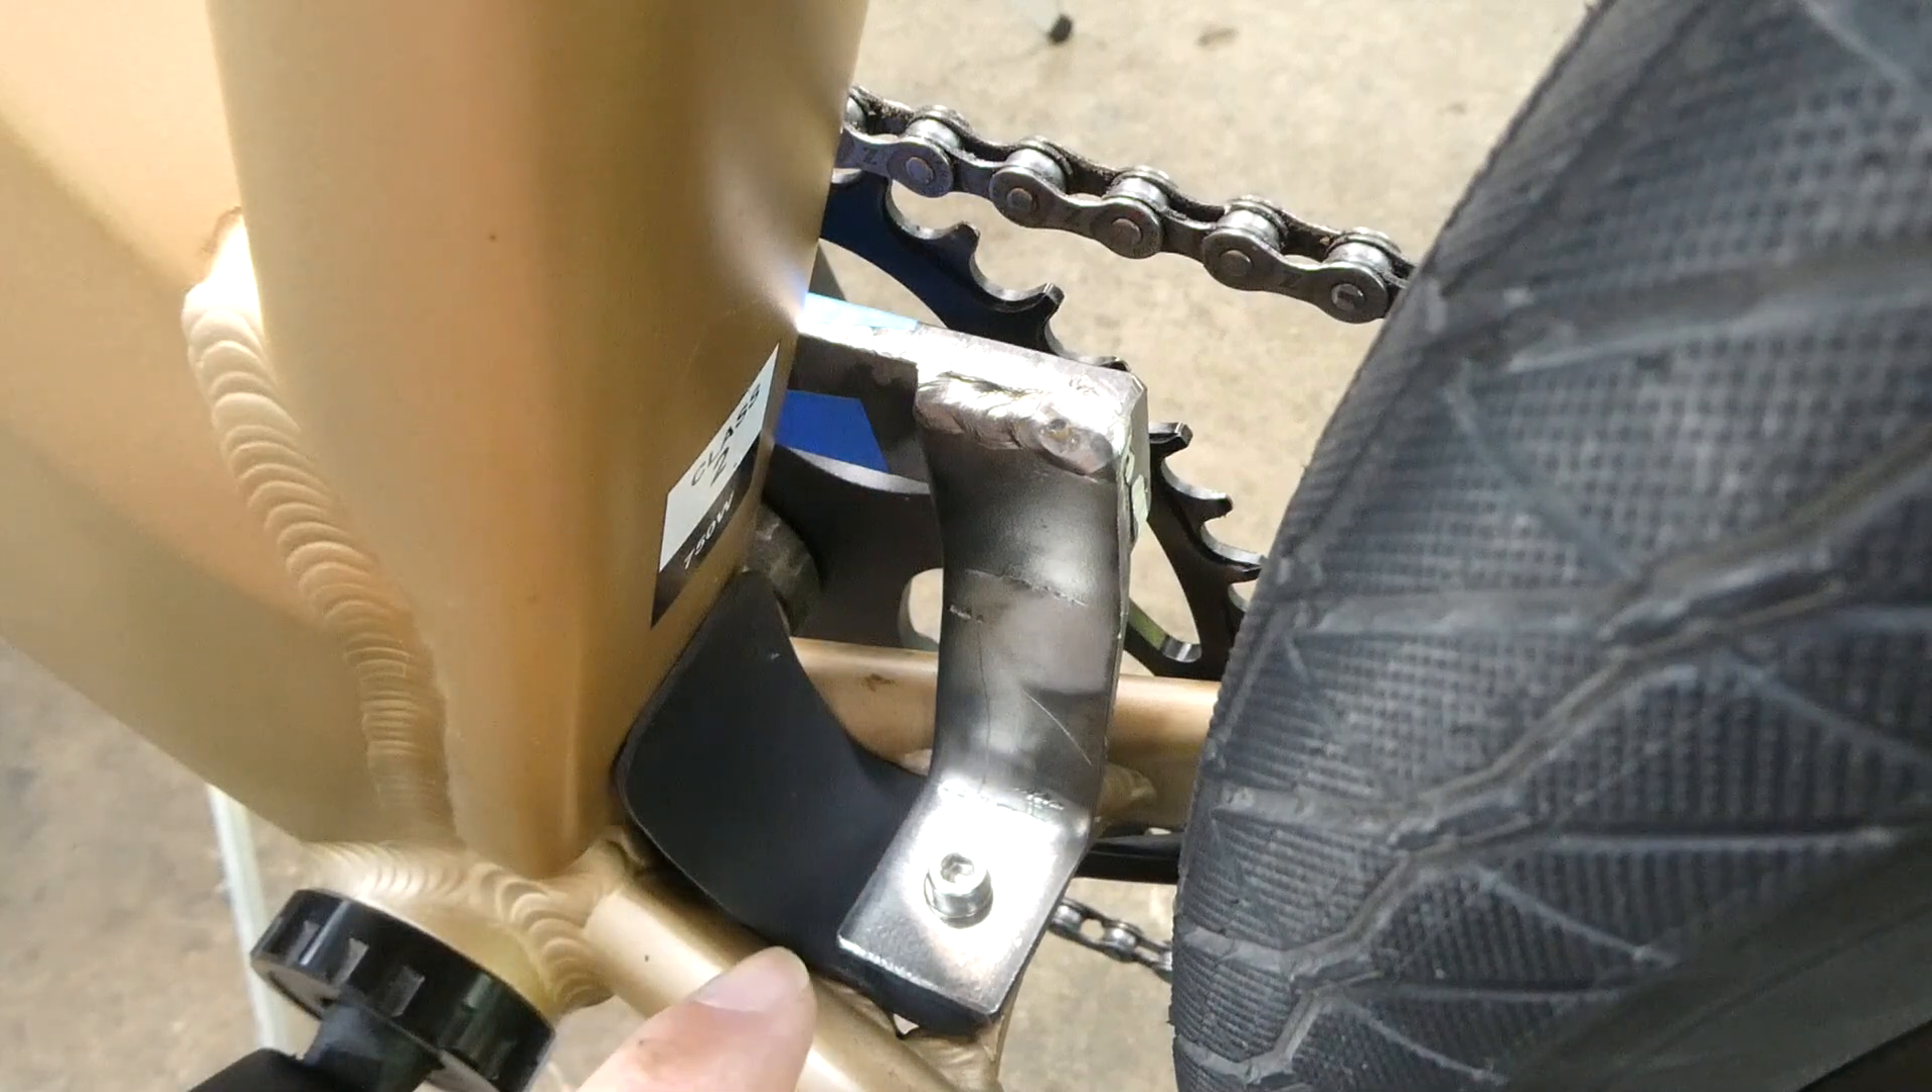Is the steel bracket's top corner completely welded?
Yes.